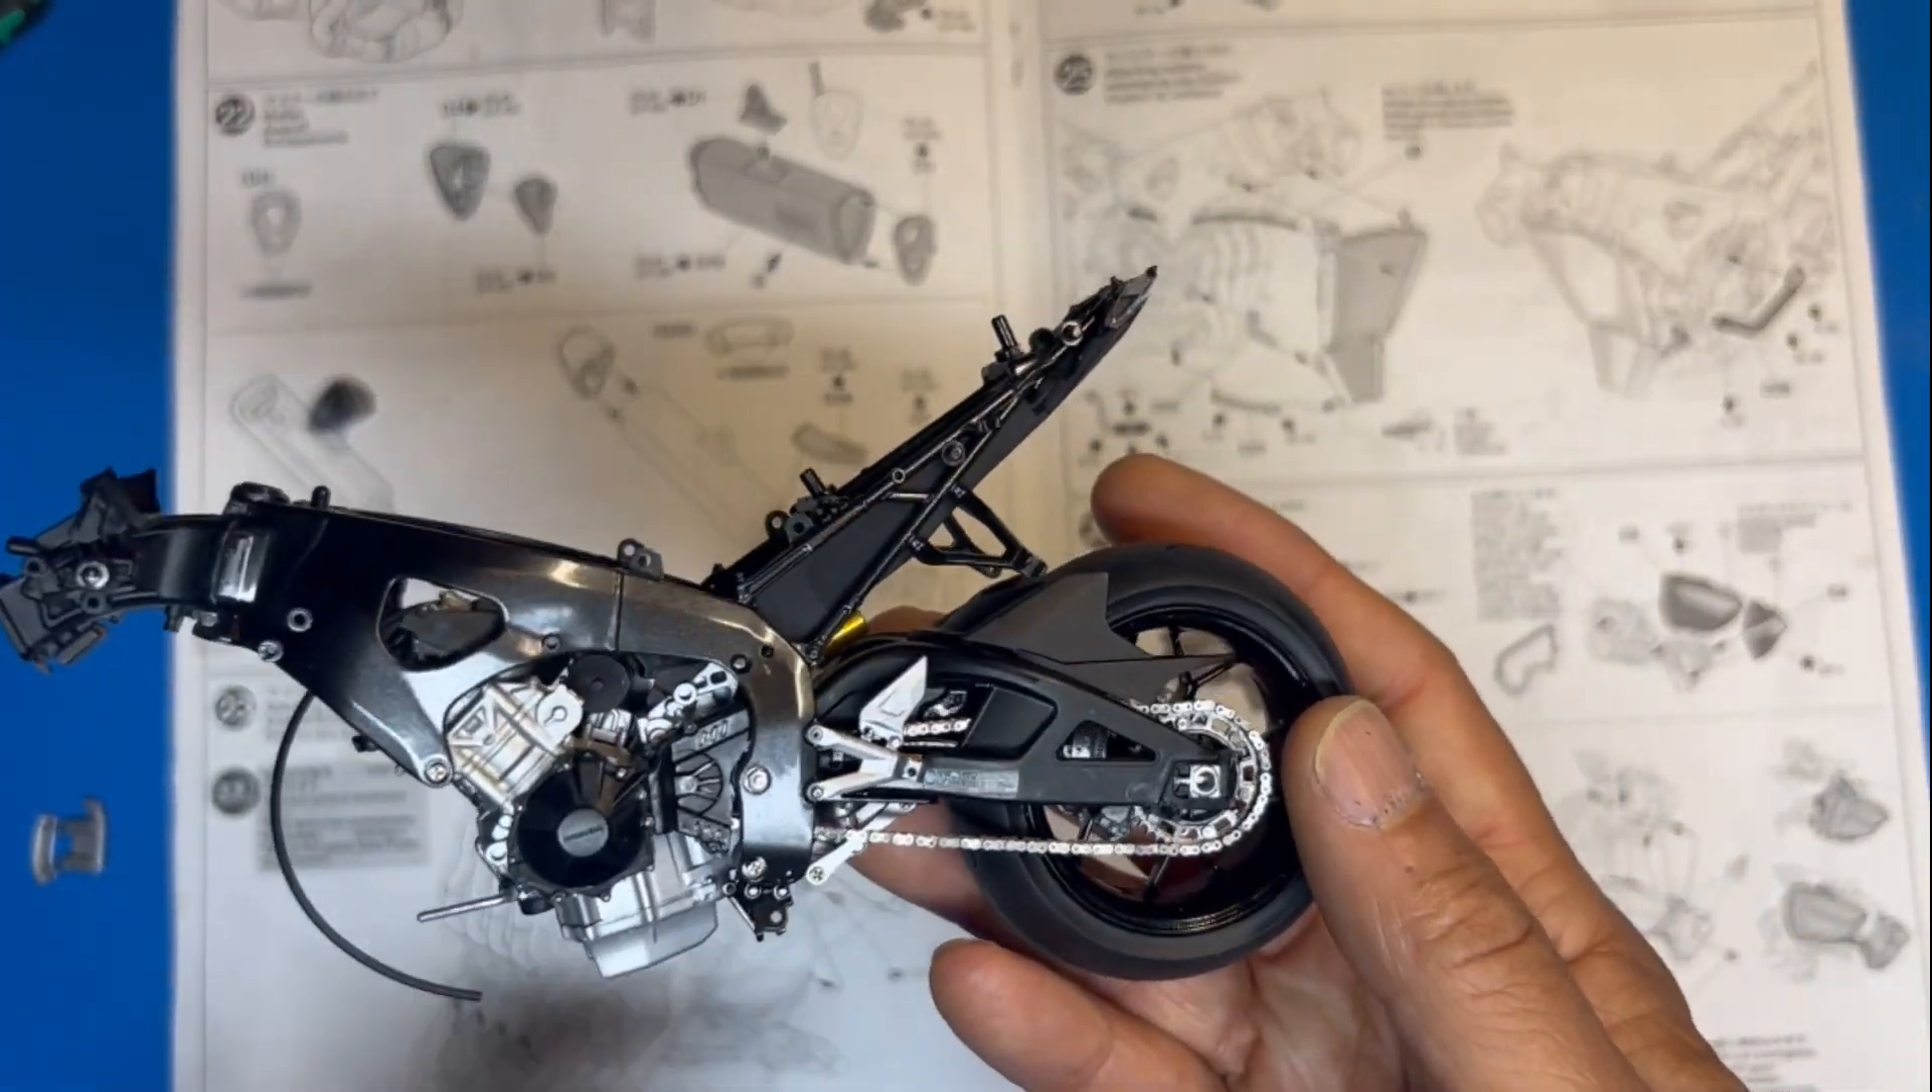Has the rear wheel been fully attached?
Yes.